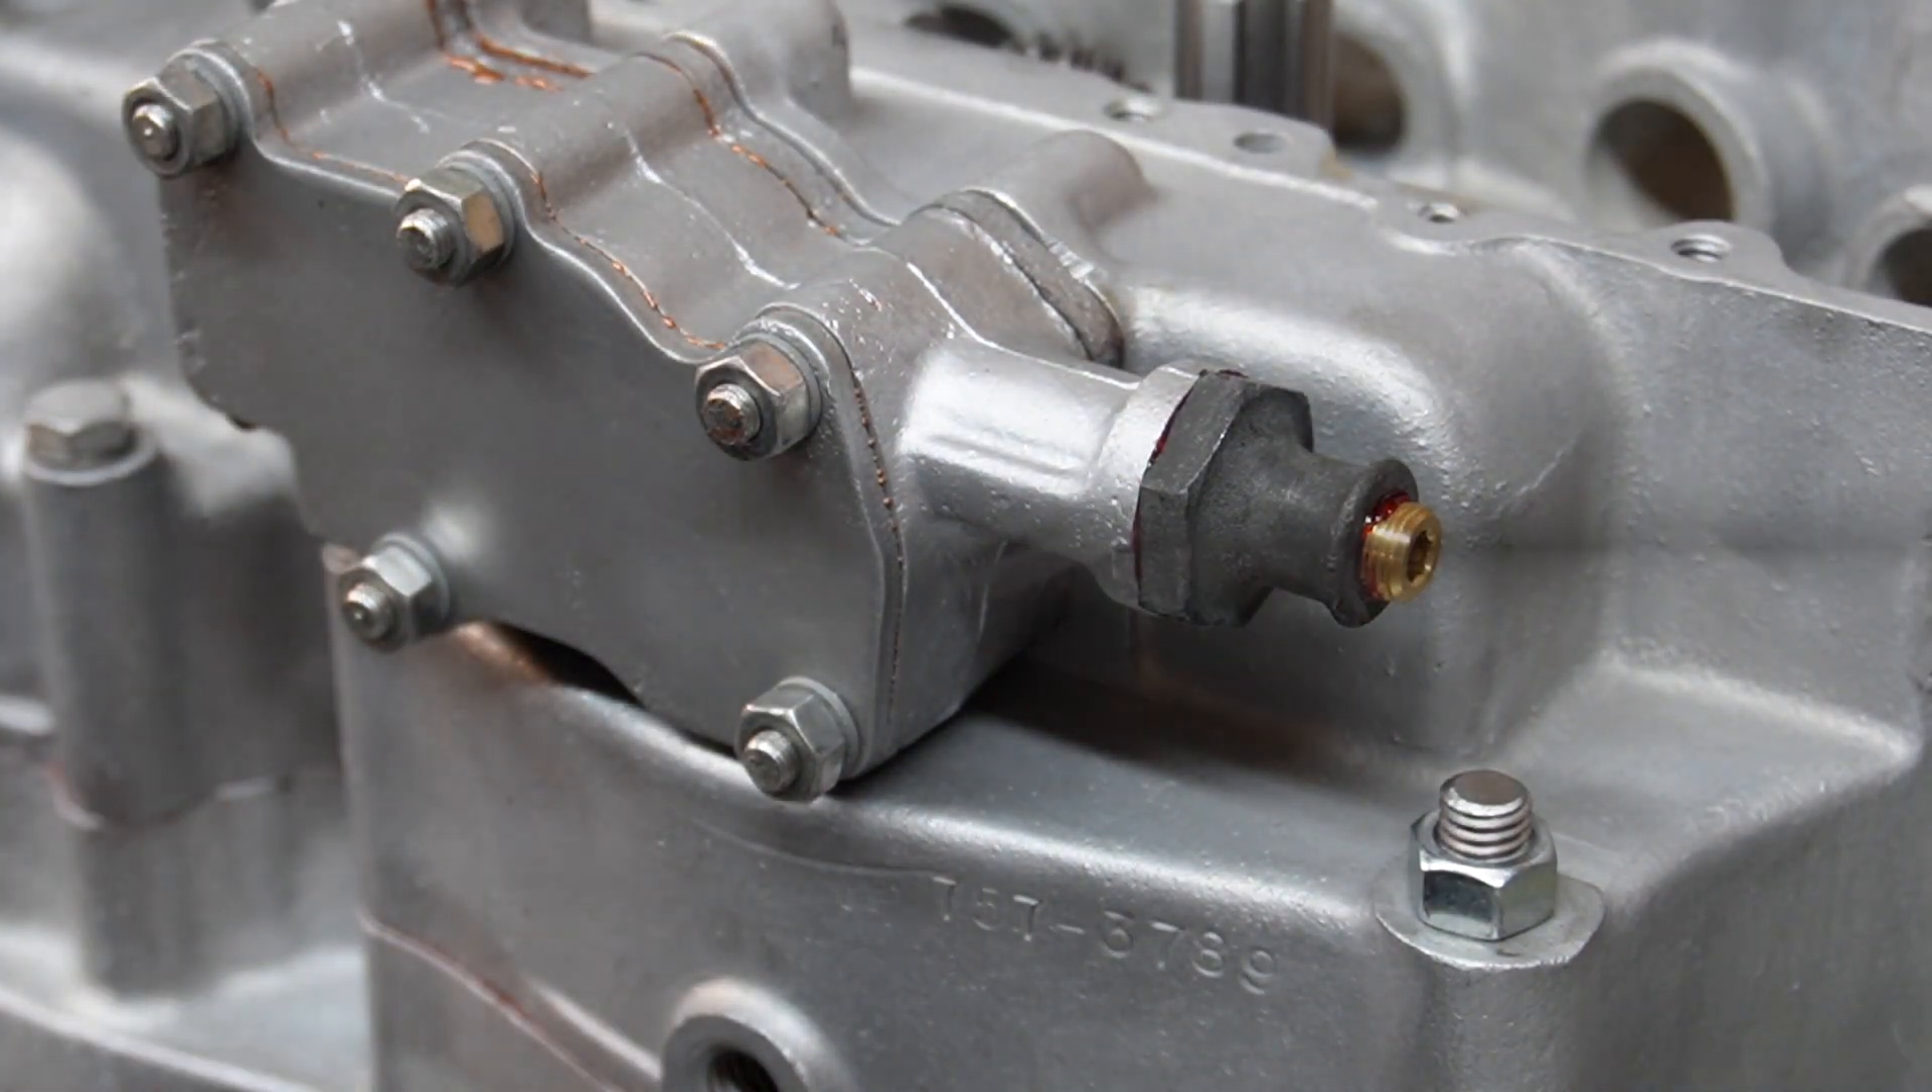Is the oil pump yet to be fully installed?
No.